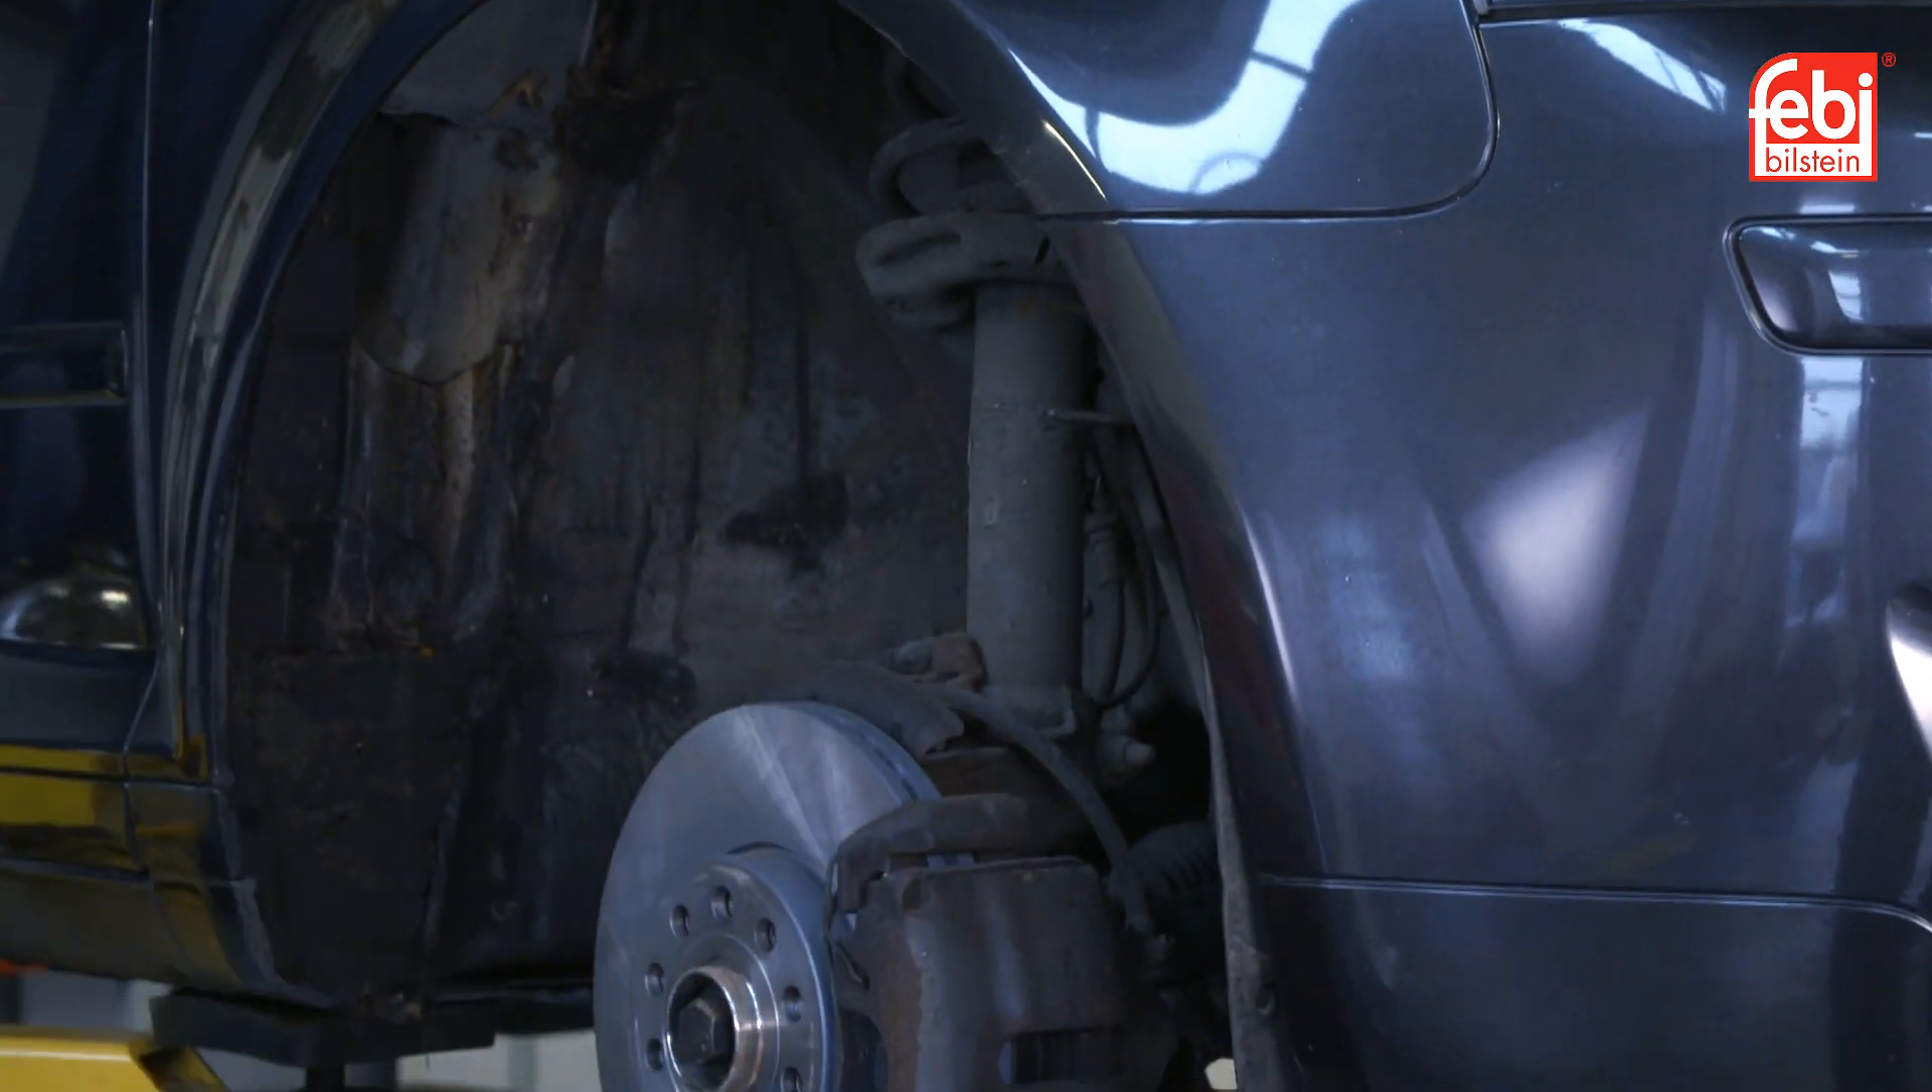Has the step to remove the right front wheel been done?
Yes.